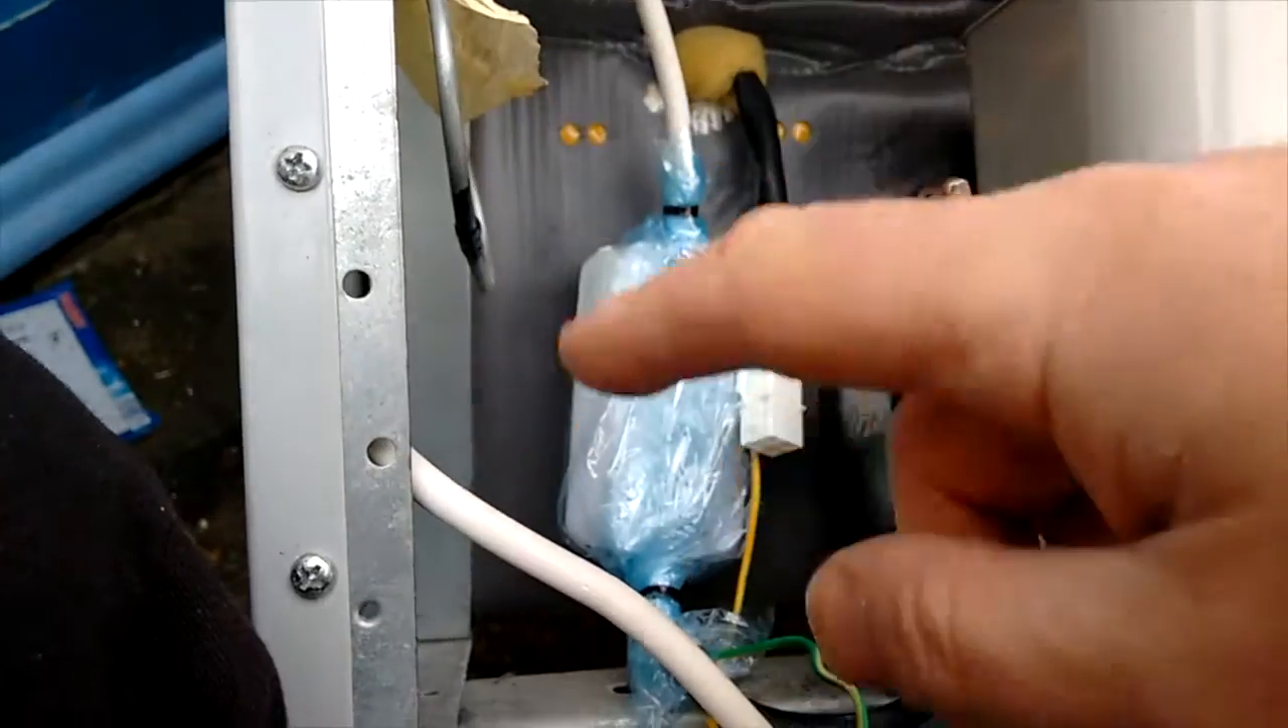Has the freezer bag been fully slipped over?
Yes.